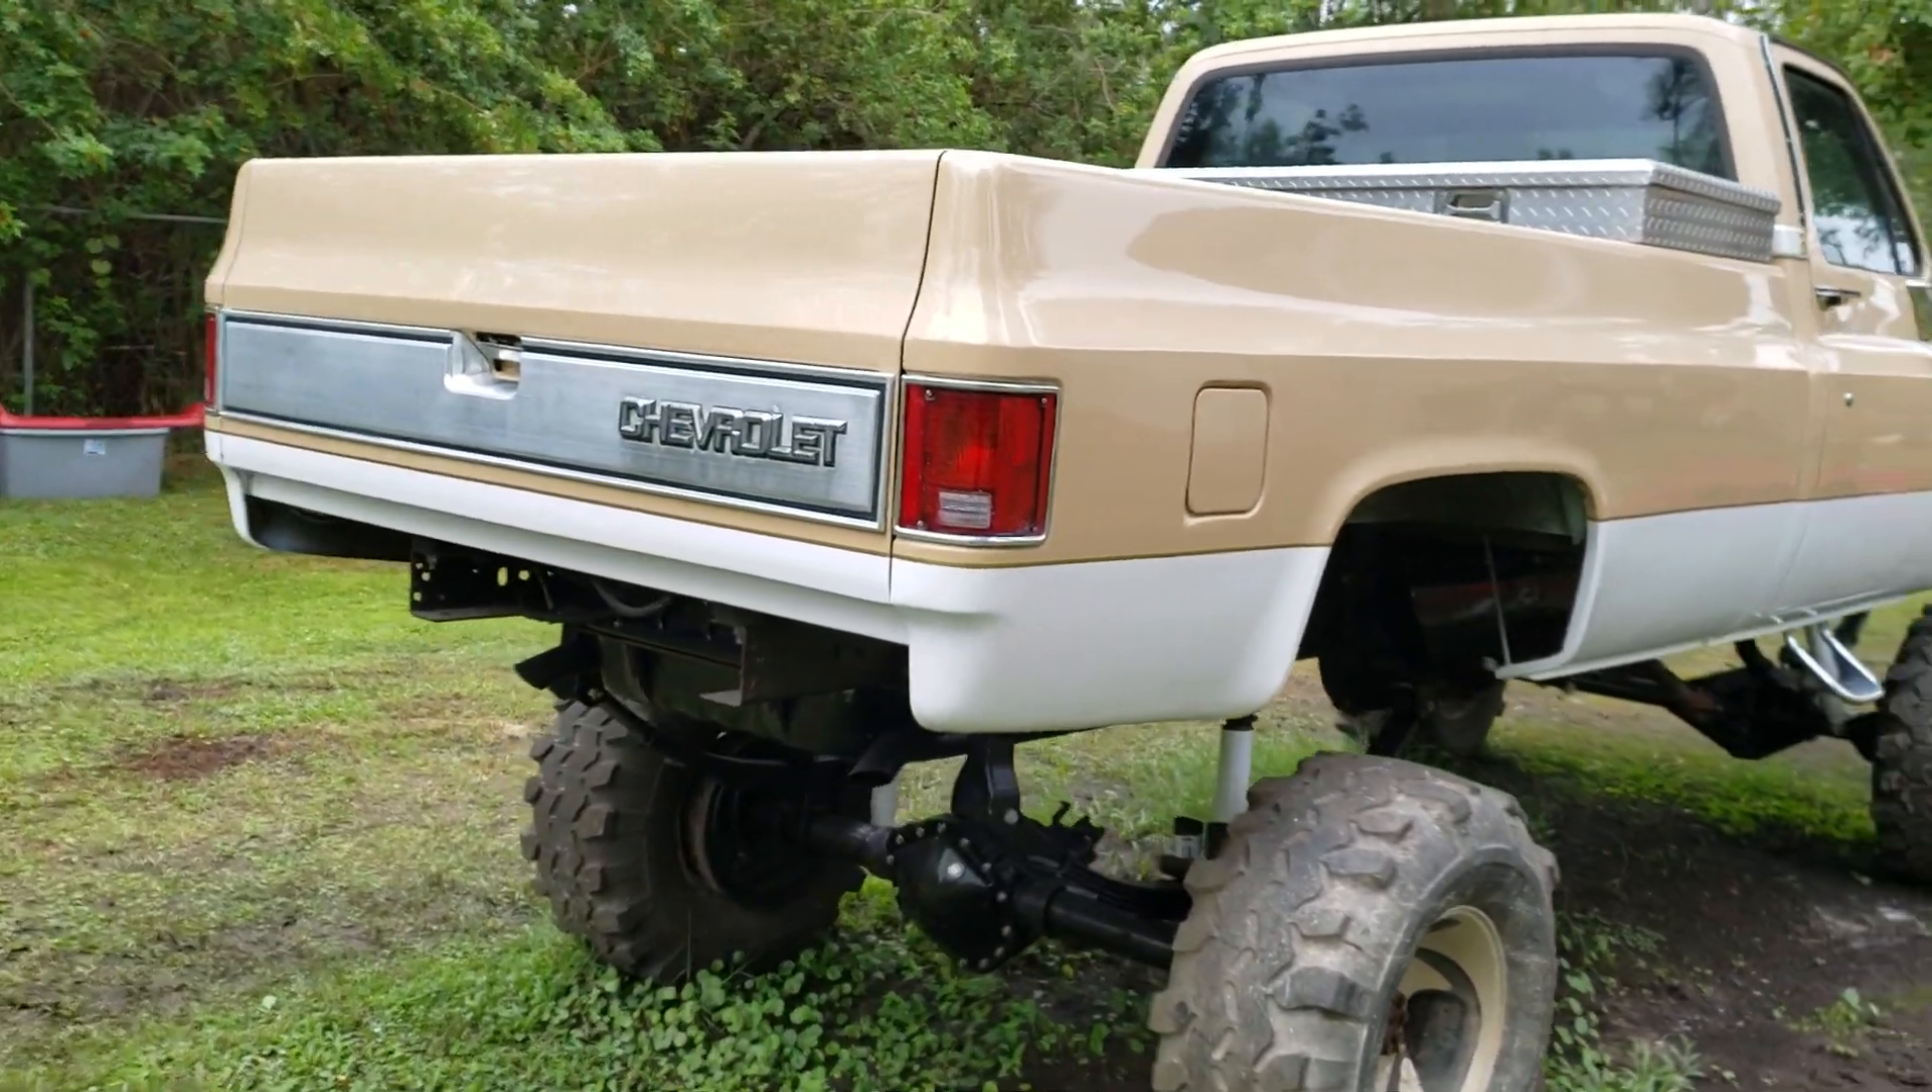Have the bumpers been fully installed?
No.